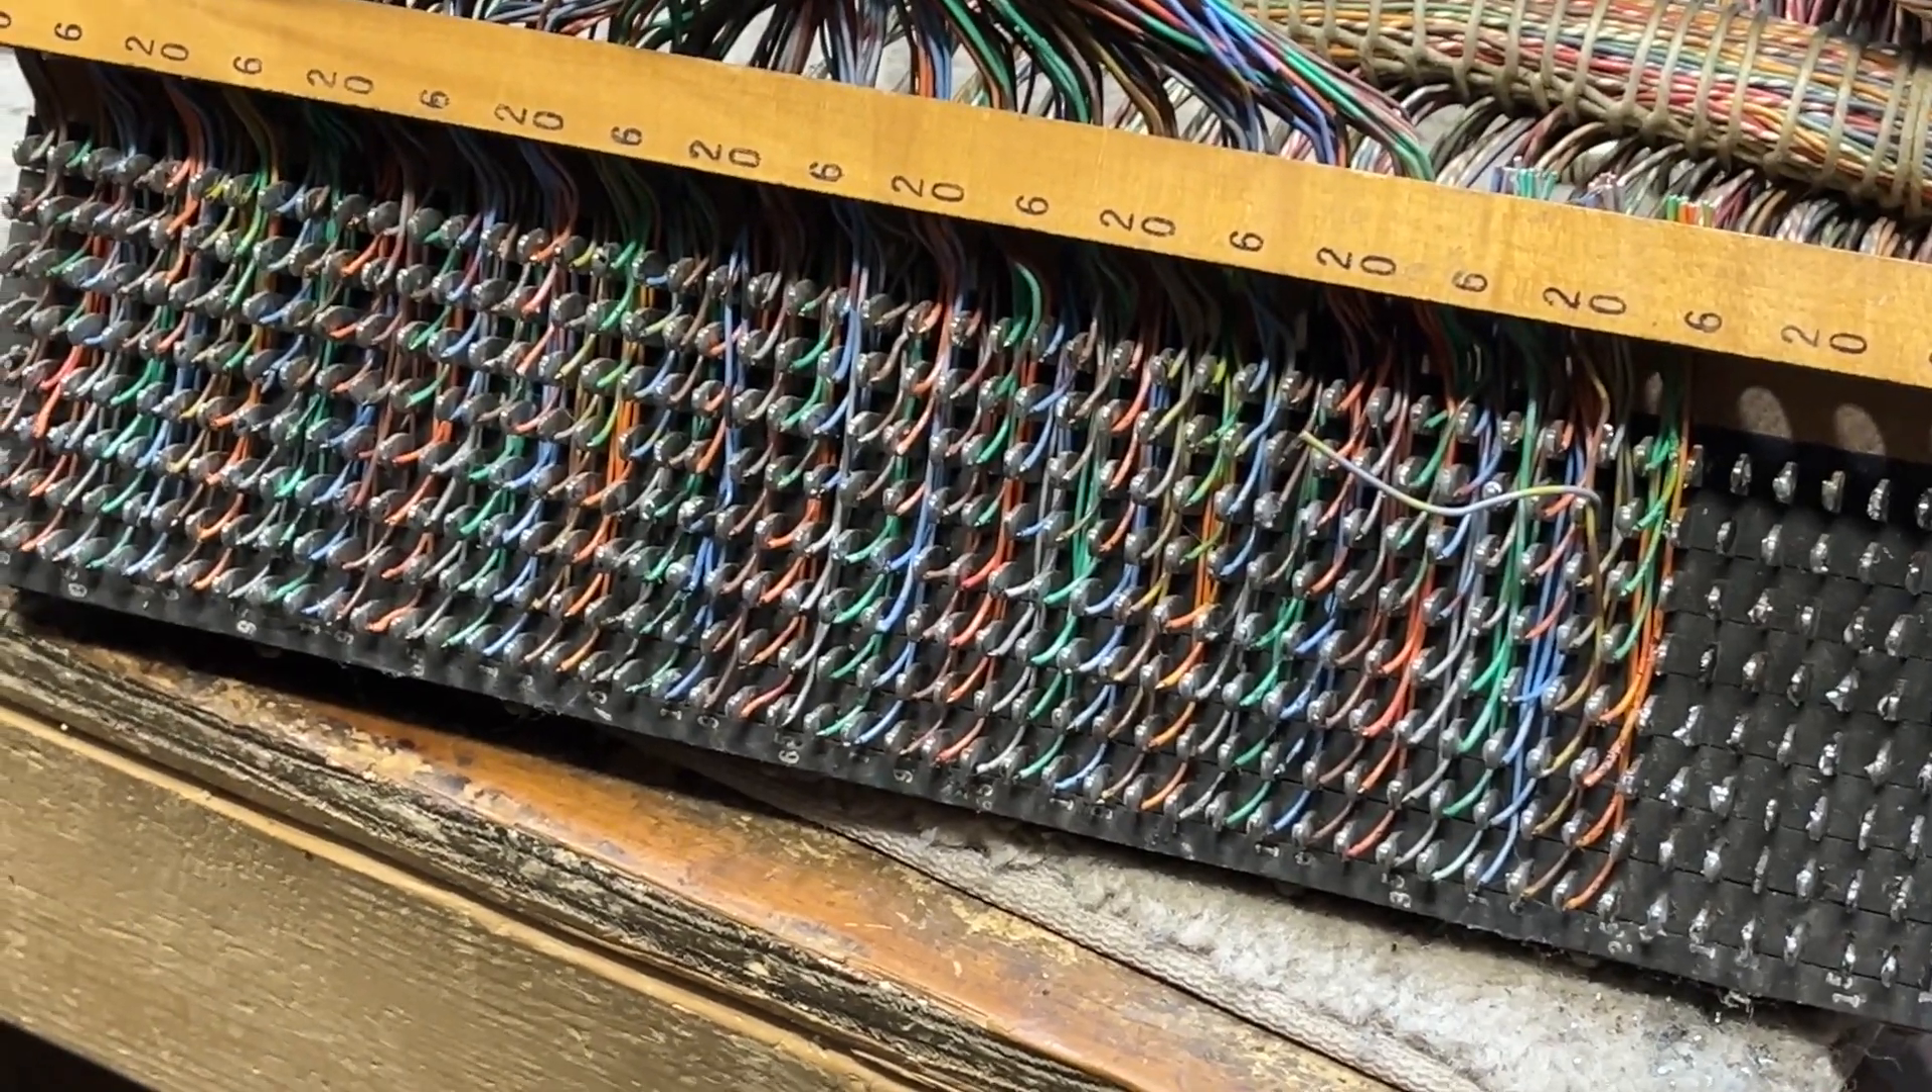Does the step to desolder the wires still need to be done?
Yes.